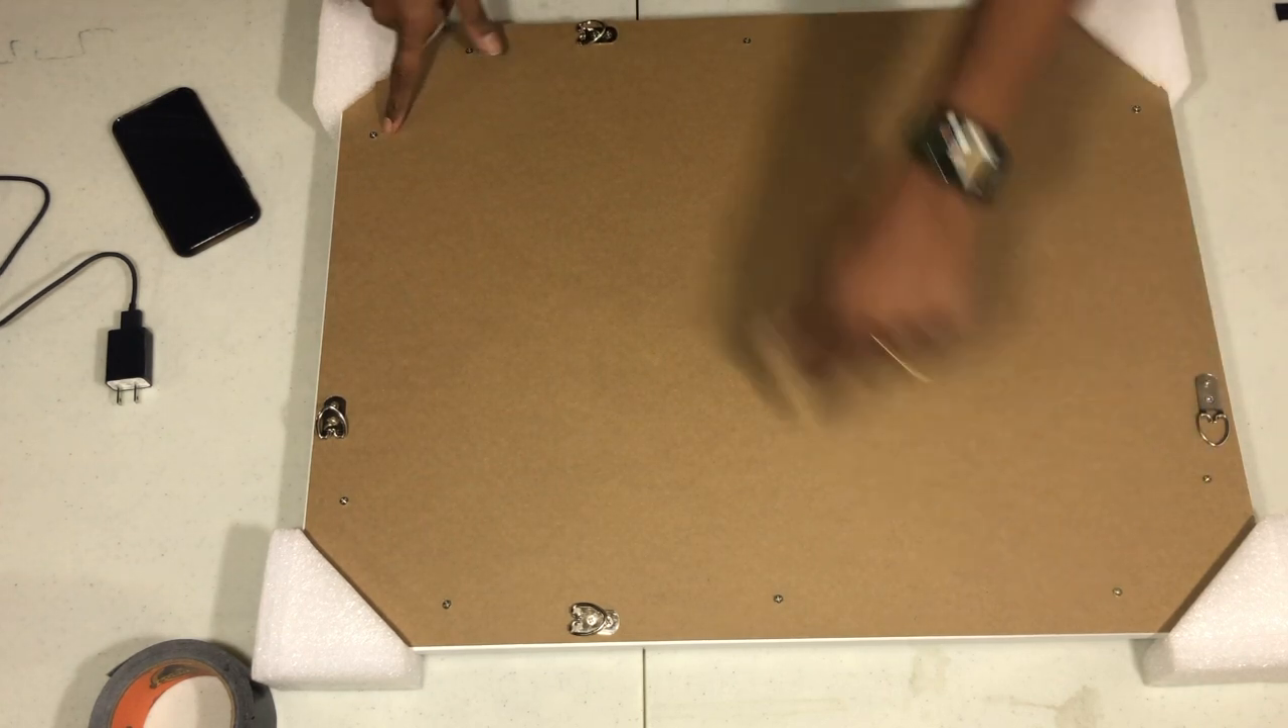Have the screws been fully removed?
No.